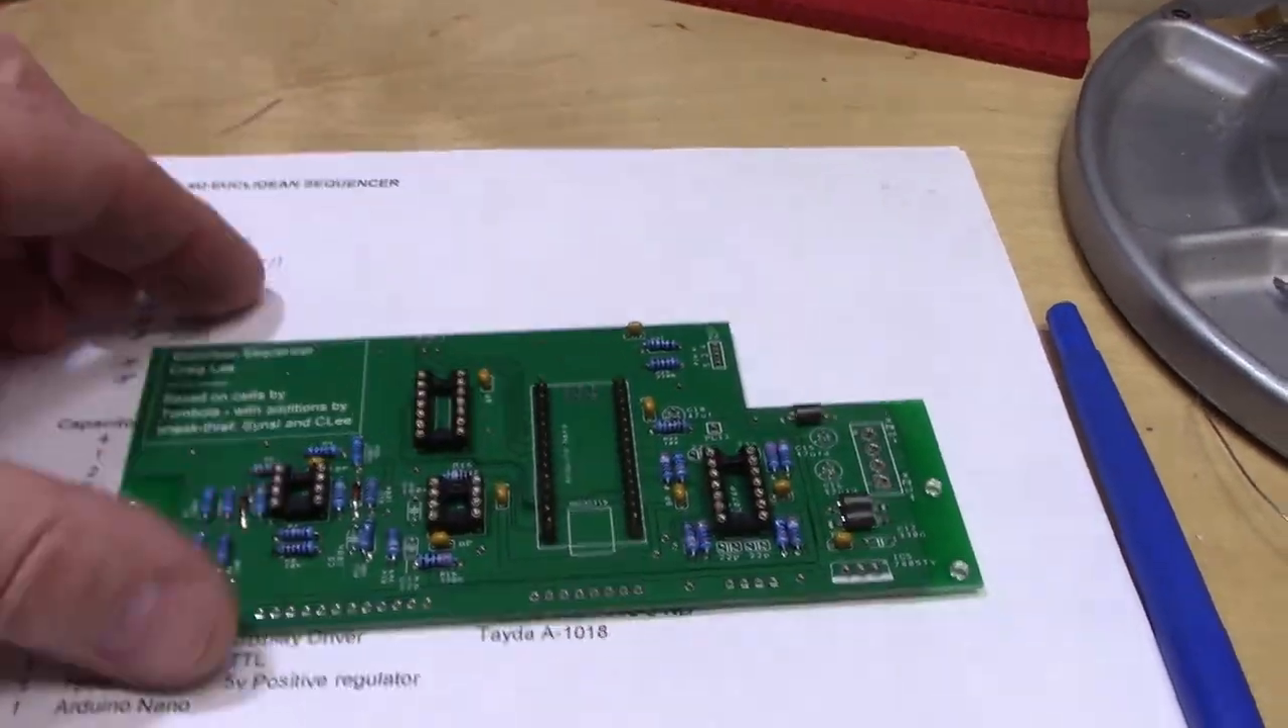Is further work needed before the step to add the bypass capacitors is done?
No.